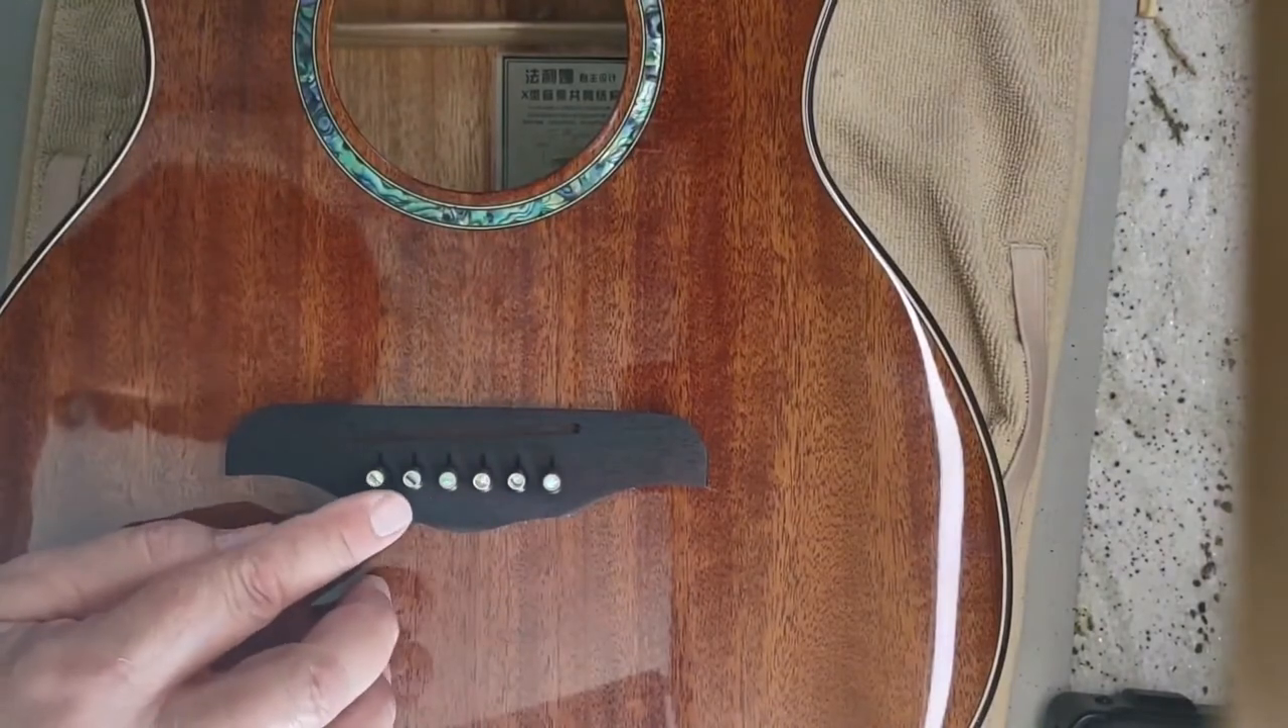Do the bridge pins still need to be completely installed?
No.